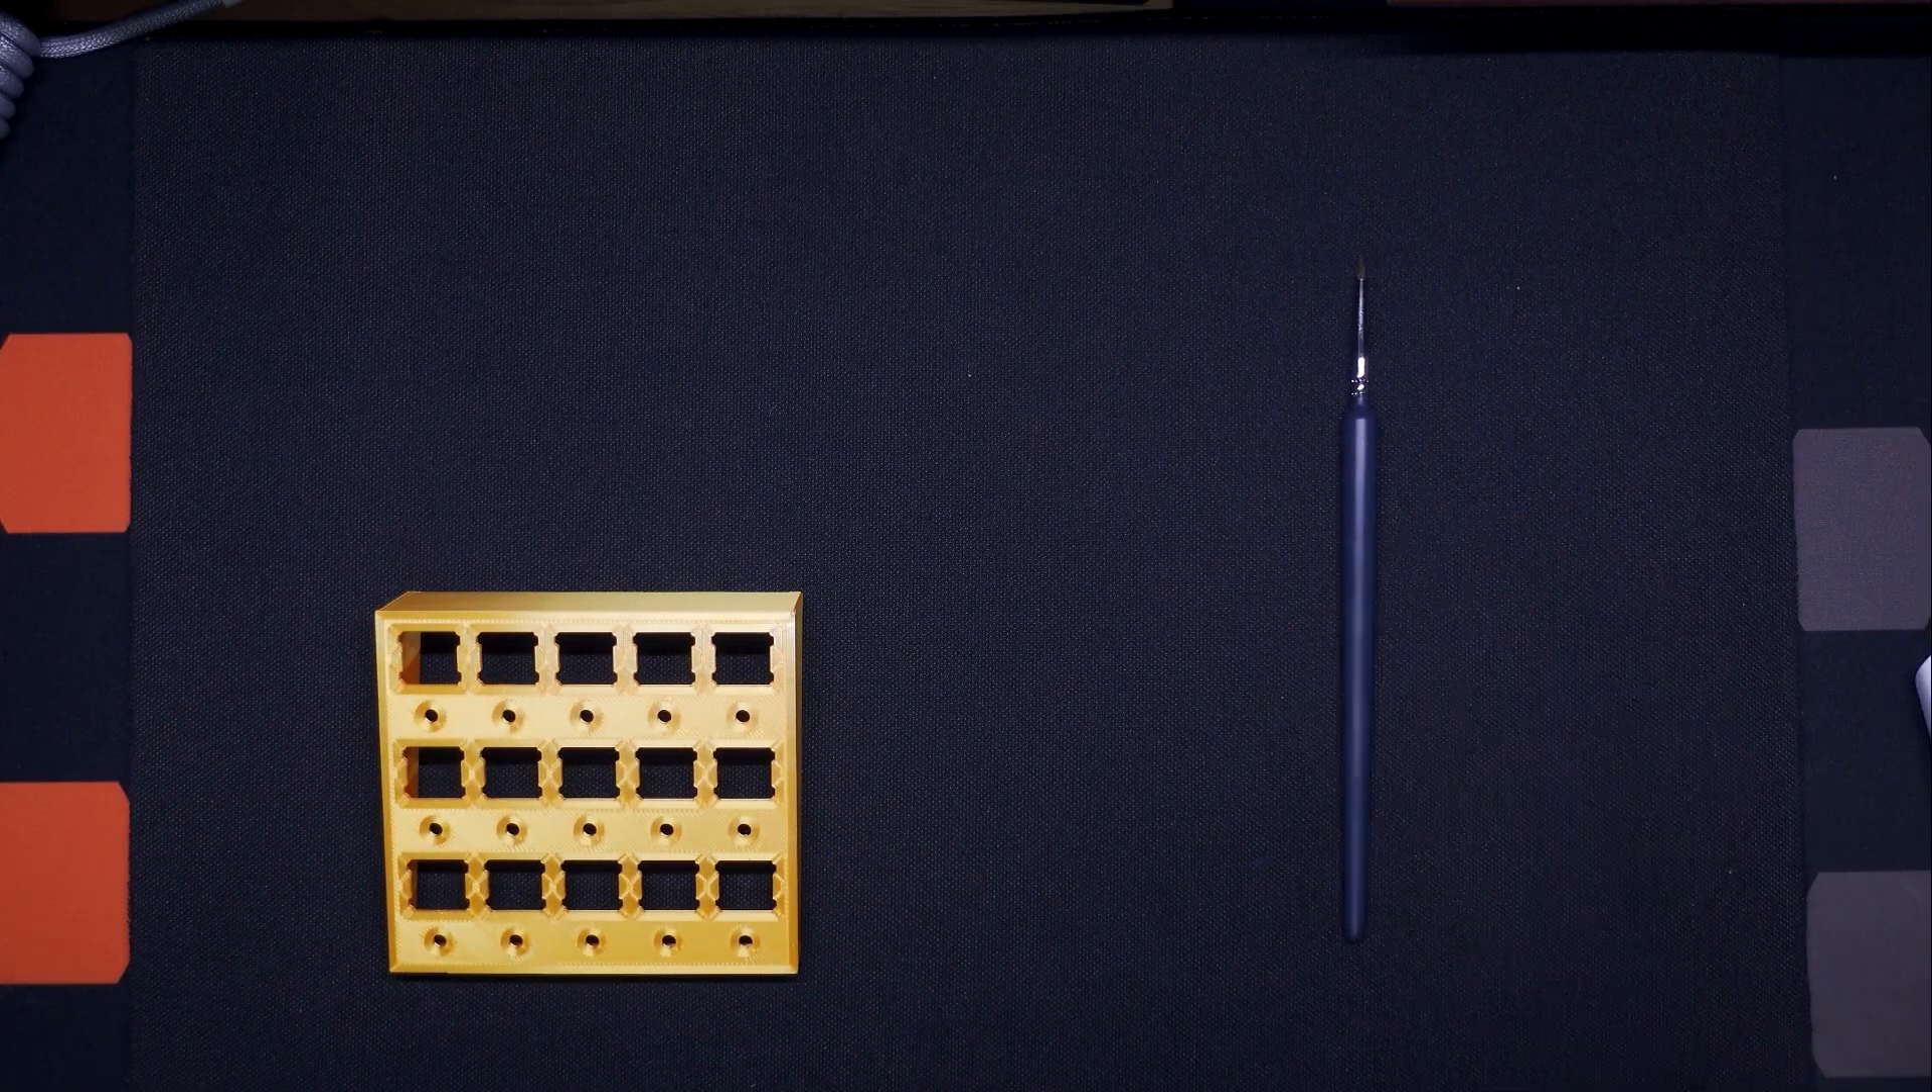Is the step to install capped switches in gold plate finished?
No.